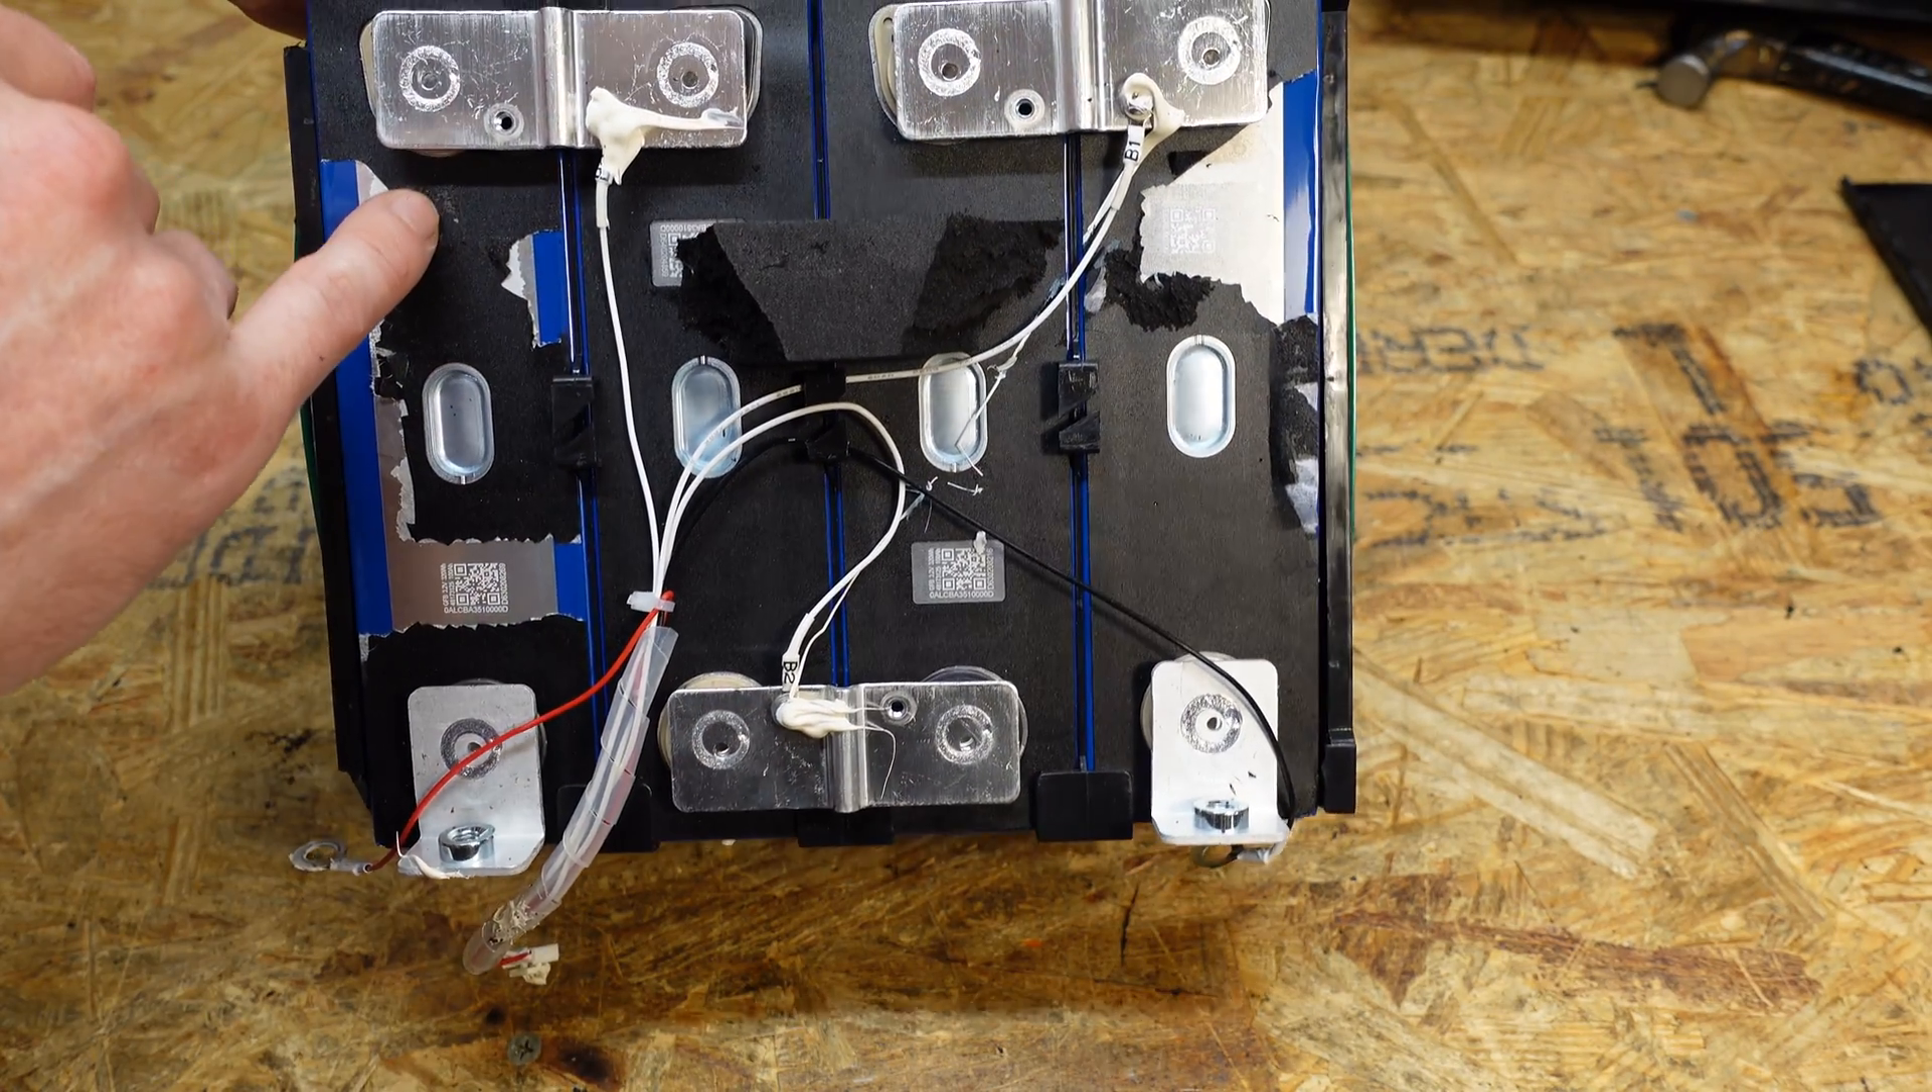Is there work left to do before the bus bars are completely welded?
No.